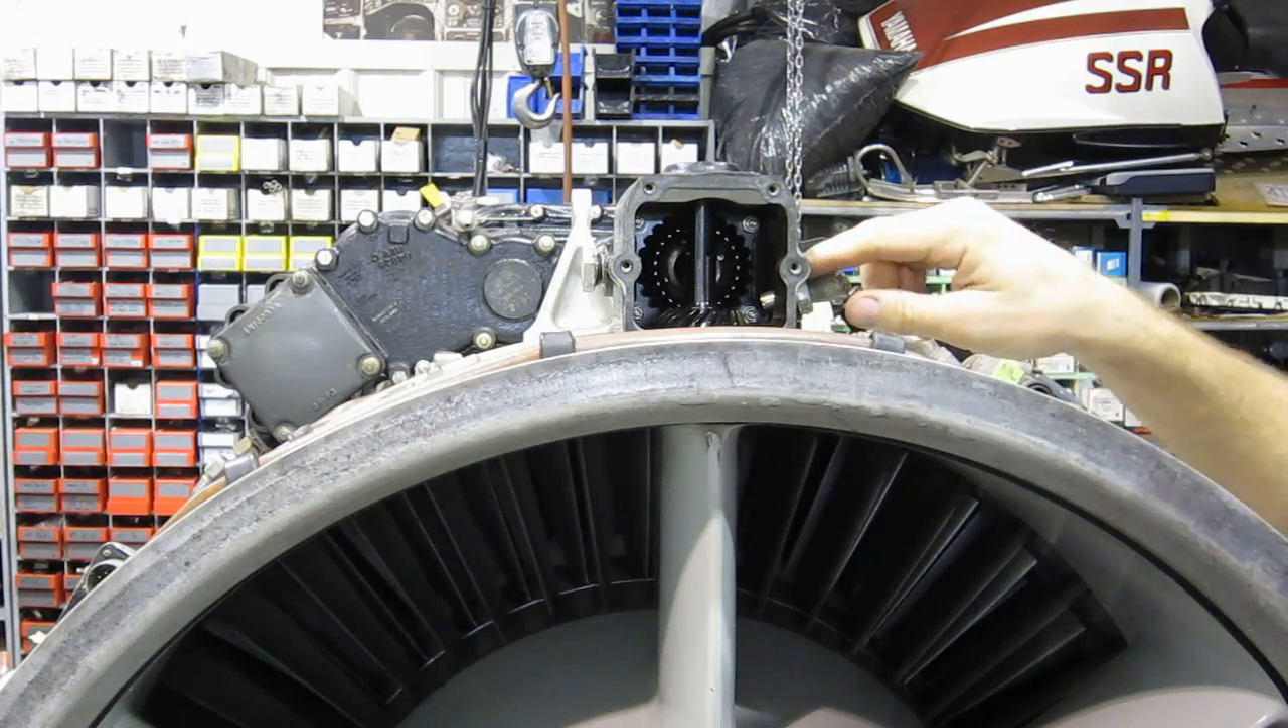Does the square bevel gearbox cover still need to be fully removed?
No.